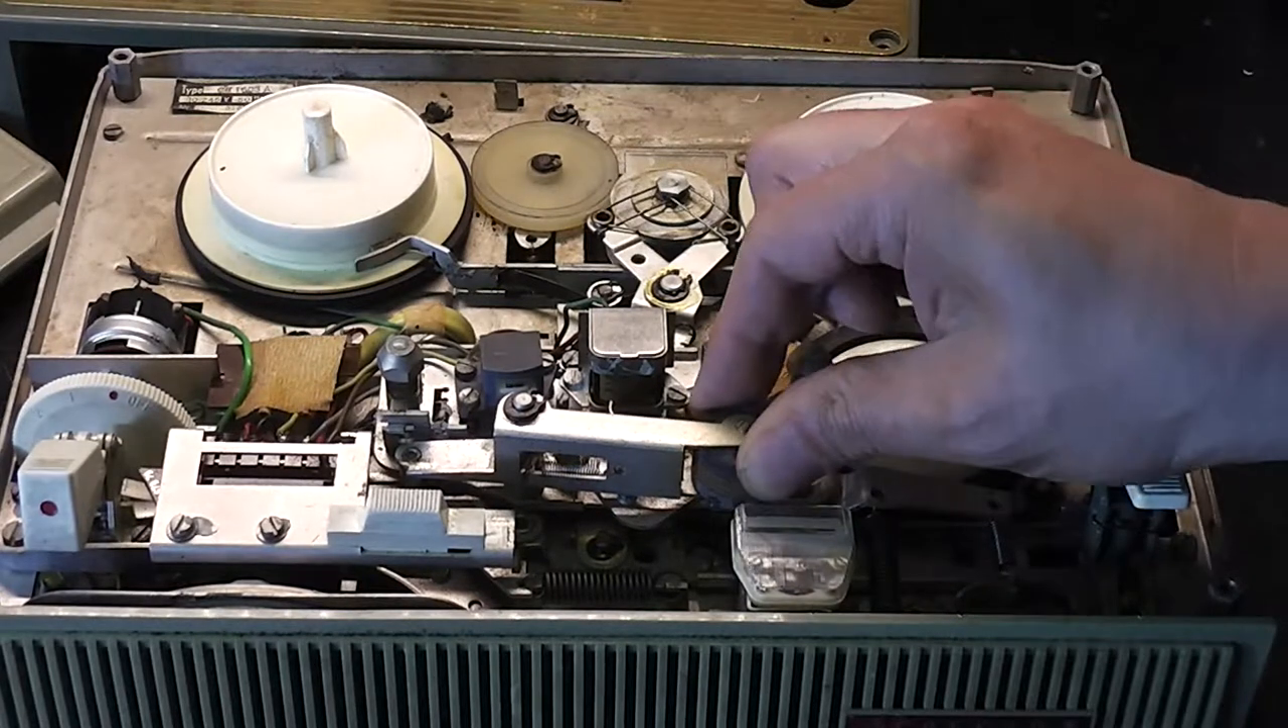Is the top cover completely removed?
Yes.